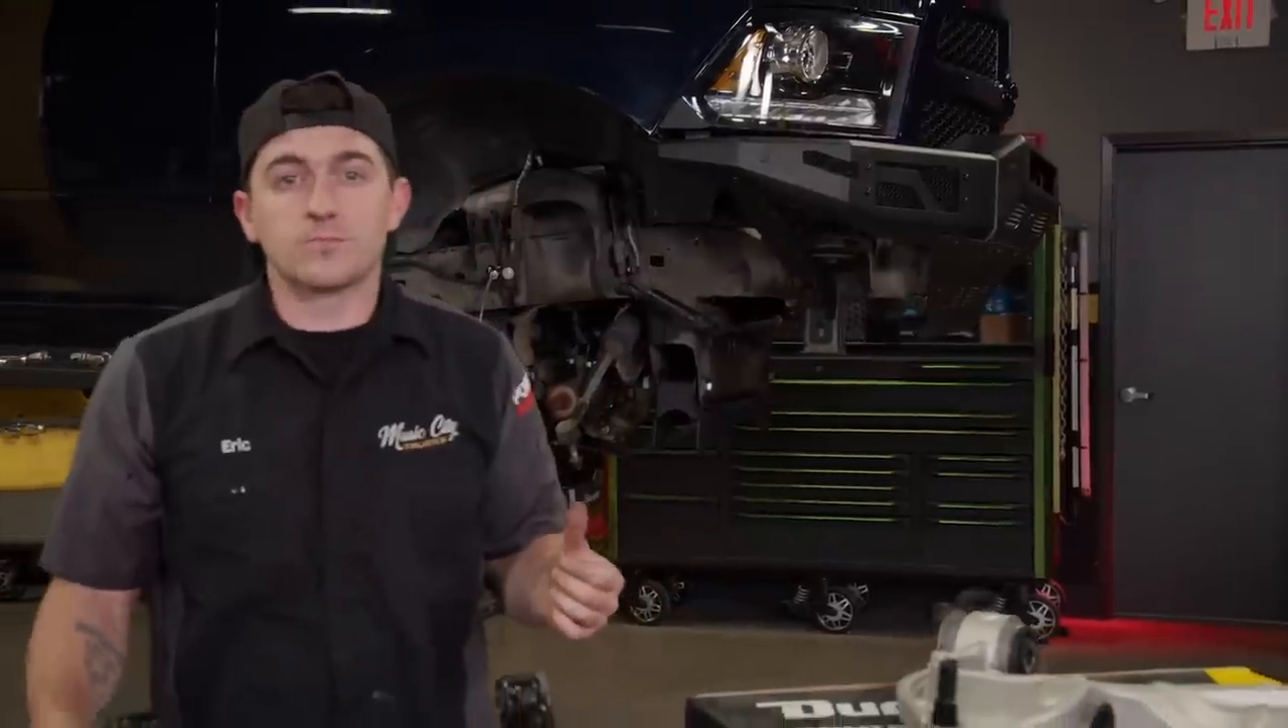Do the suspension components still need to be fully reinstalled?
Yes.